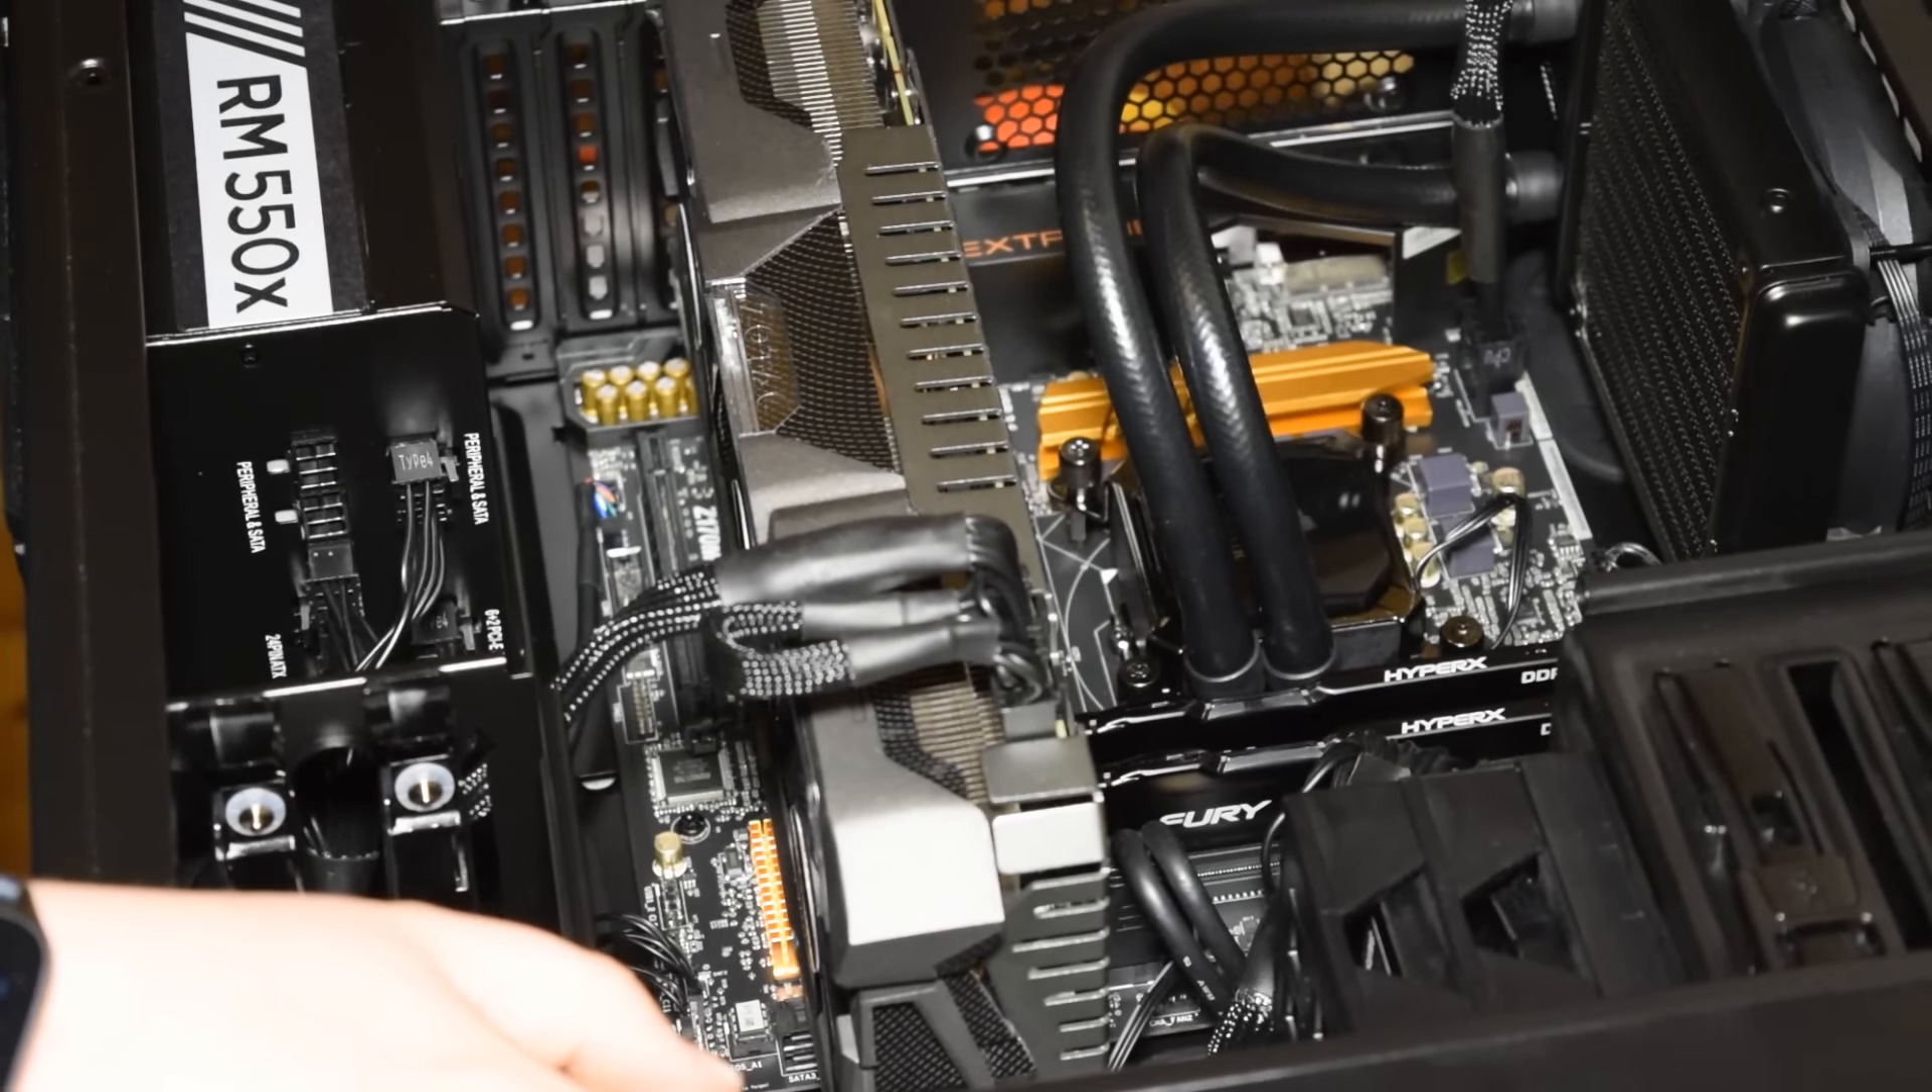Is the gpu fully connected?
Yes.